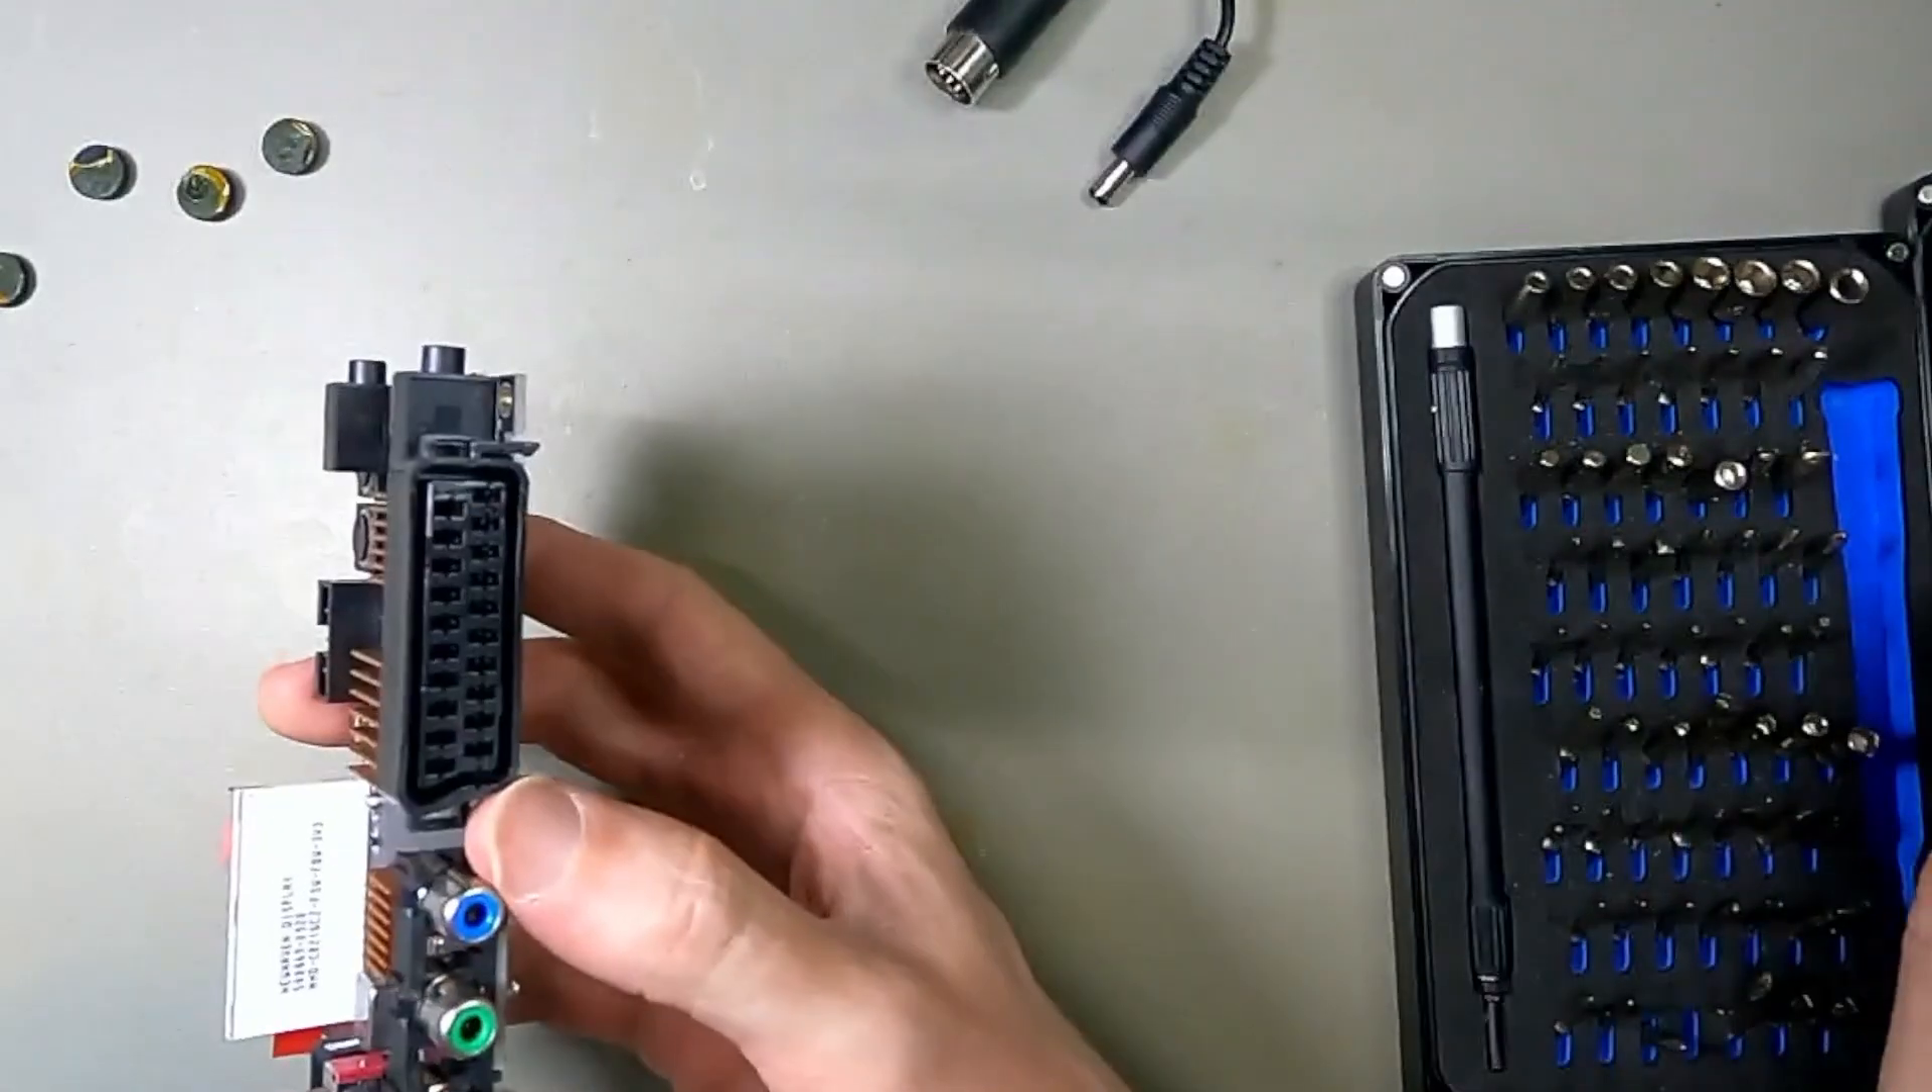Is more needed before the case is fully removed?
No.